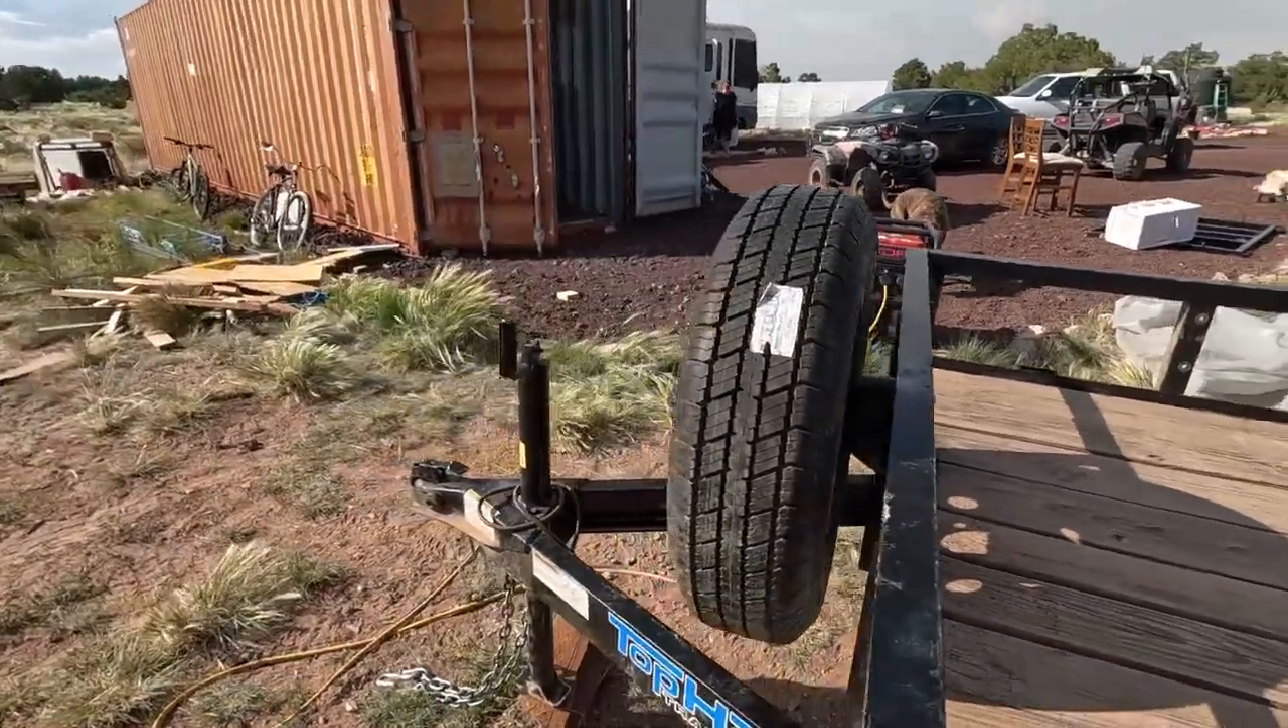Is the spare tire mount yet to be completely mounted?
No.